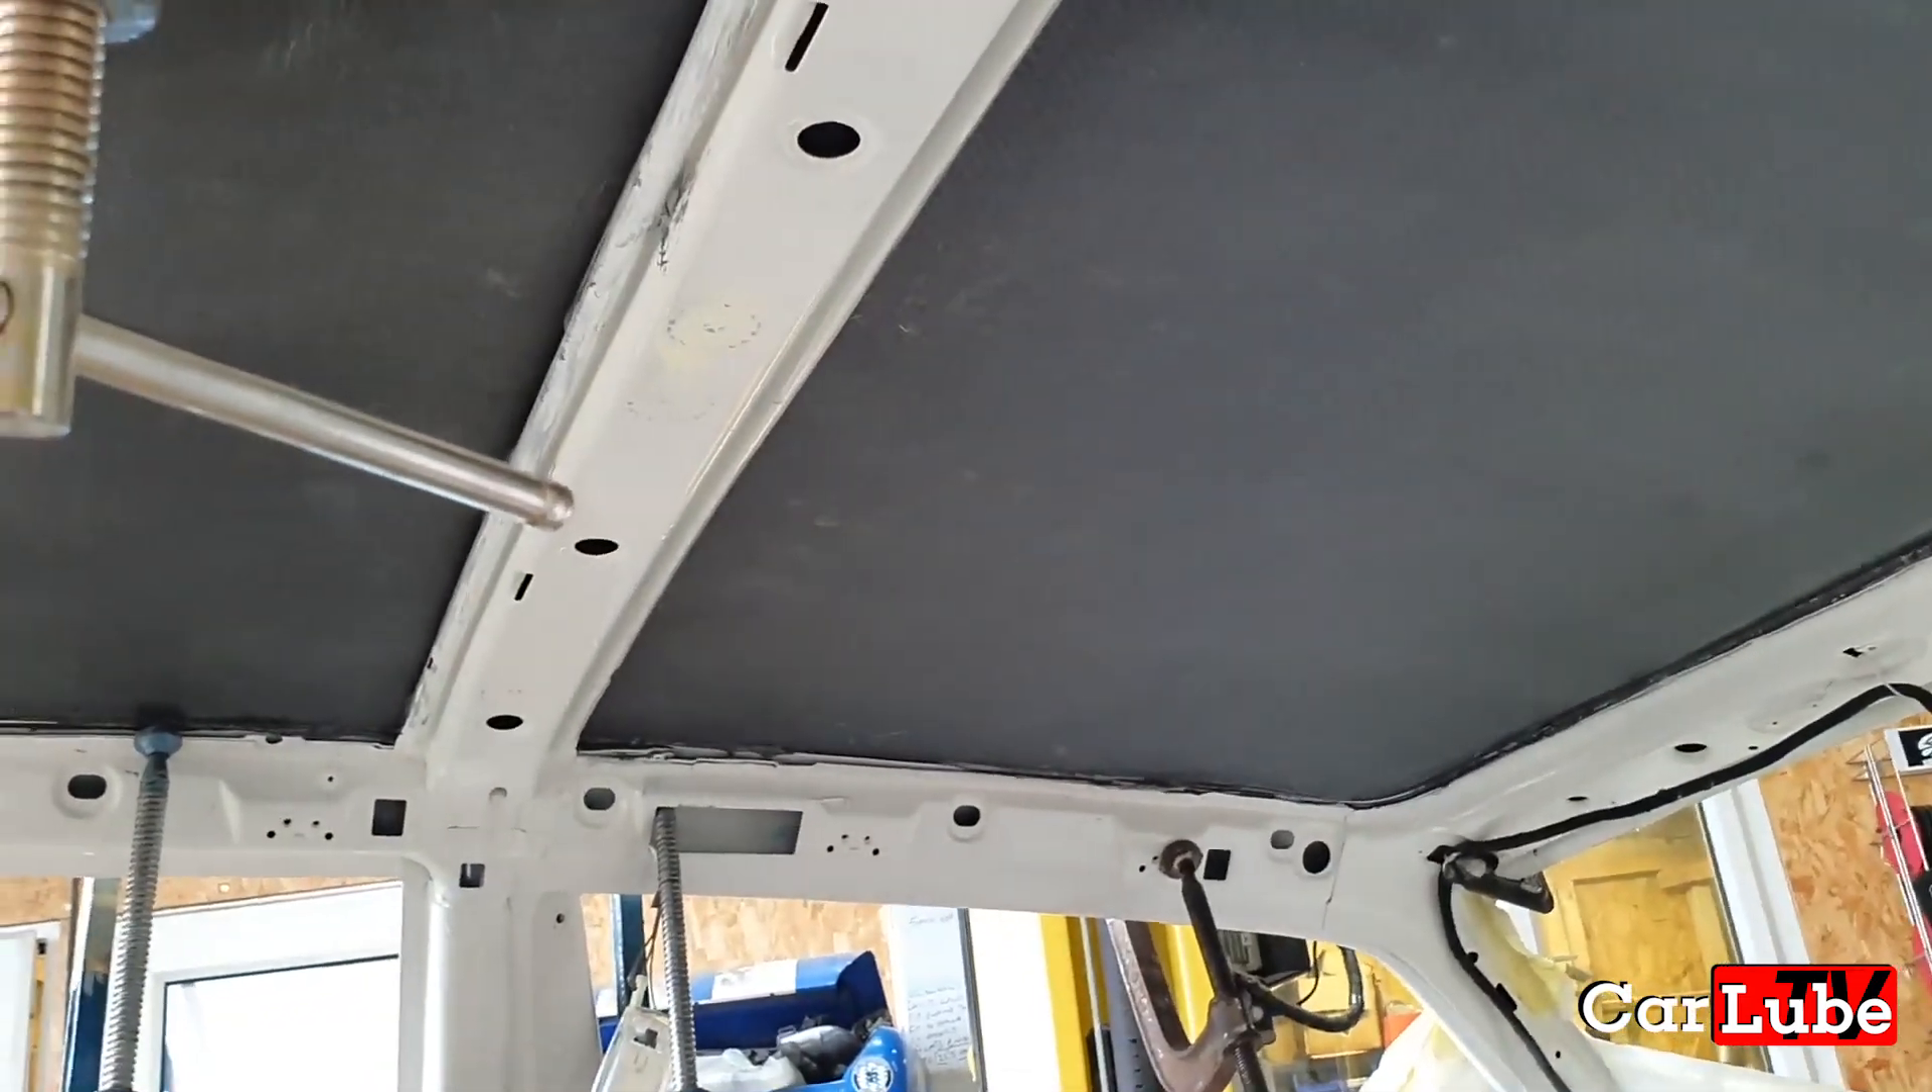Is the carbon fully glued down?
Yes.